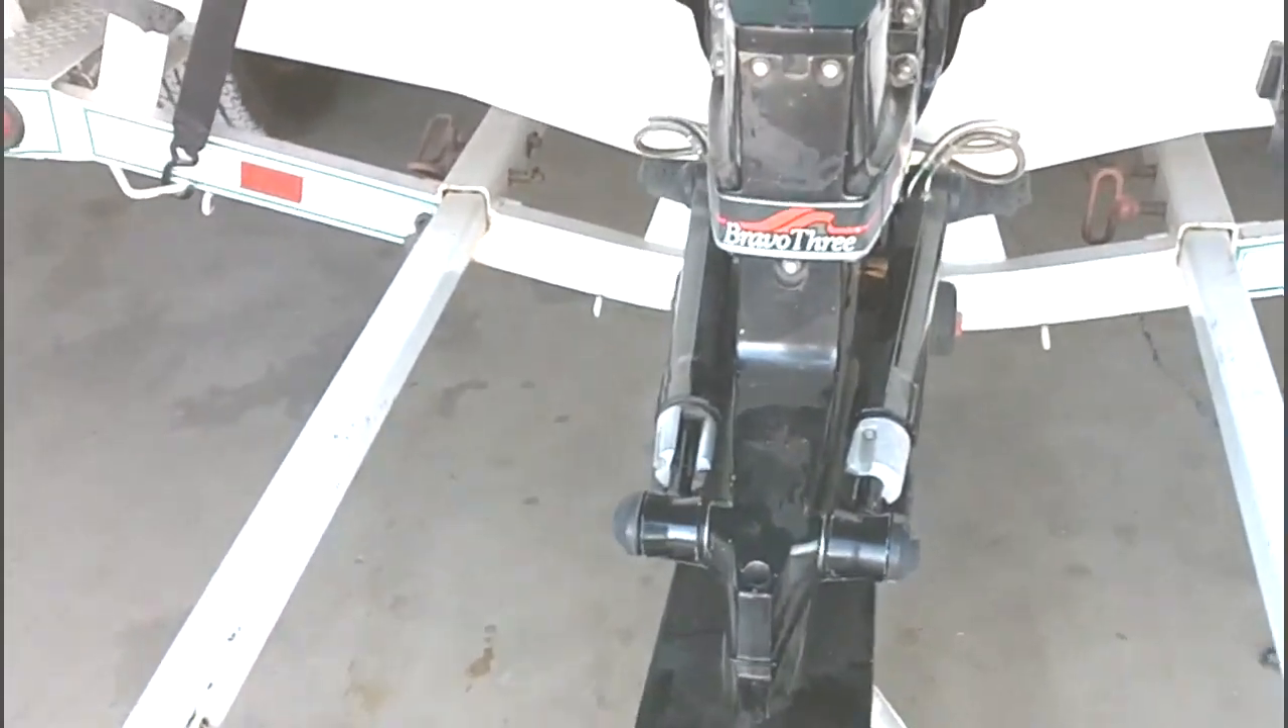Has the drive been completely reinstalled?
Yes.